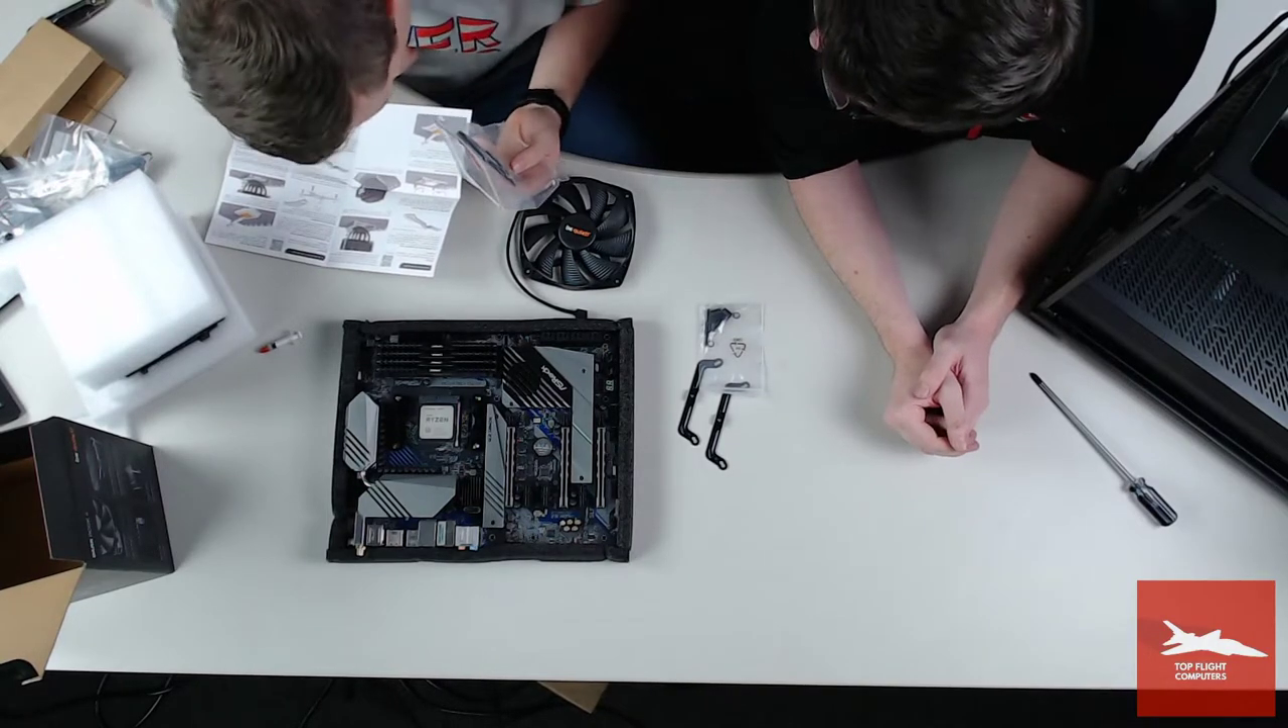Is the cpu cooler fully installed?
No.